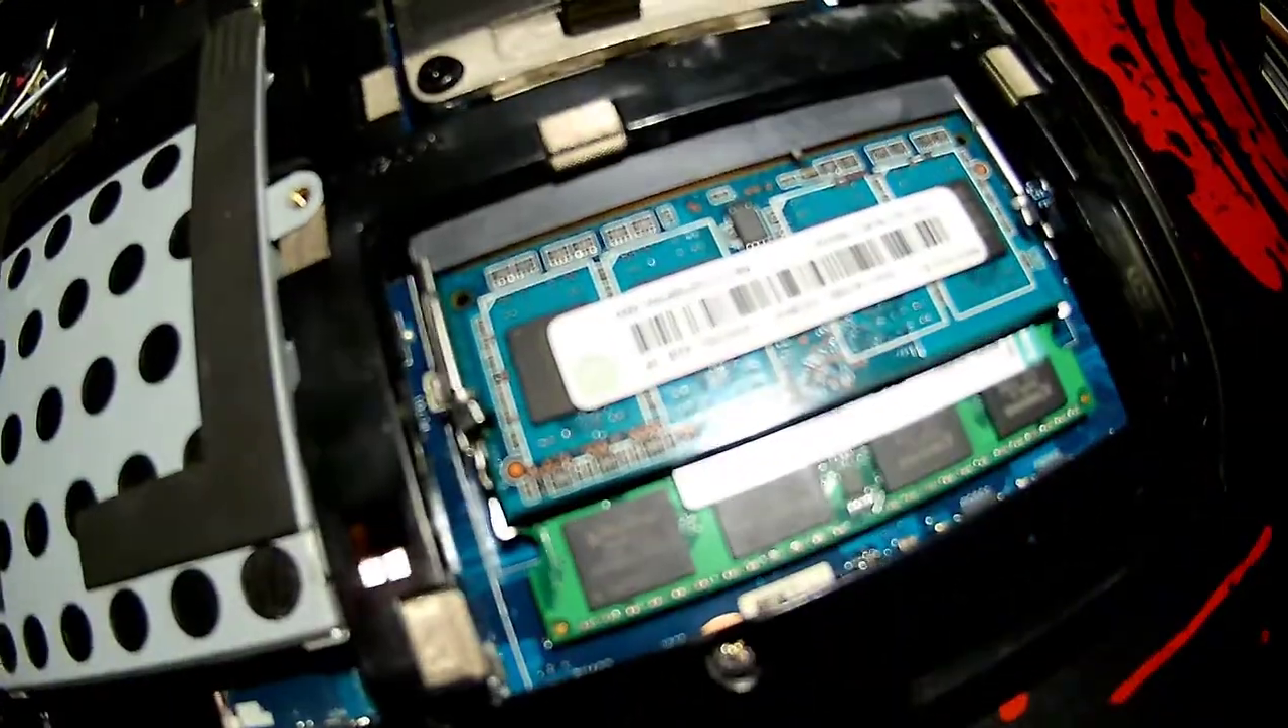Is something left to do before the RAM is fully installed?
No.